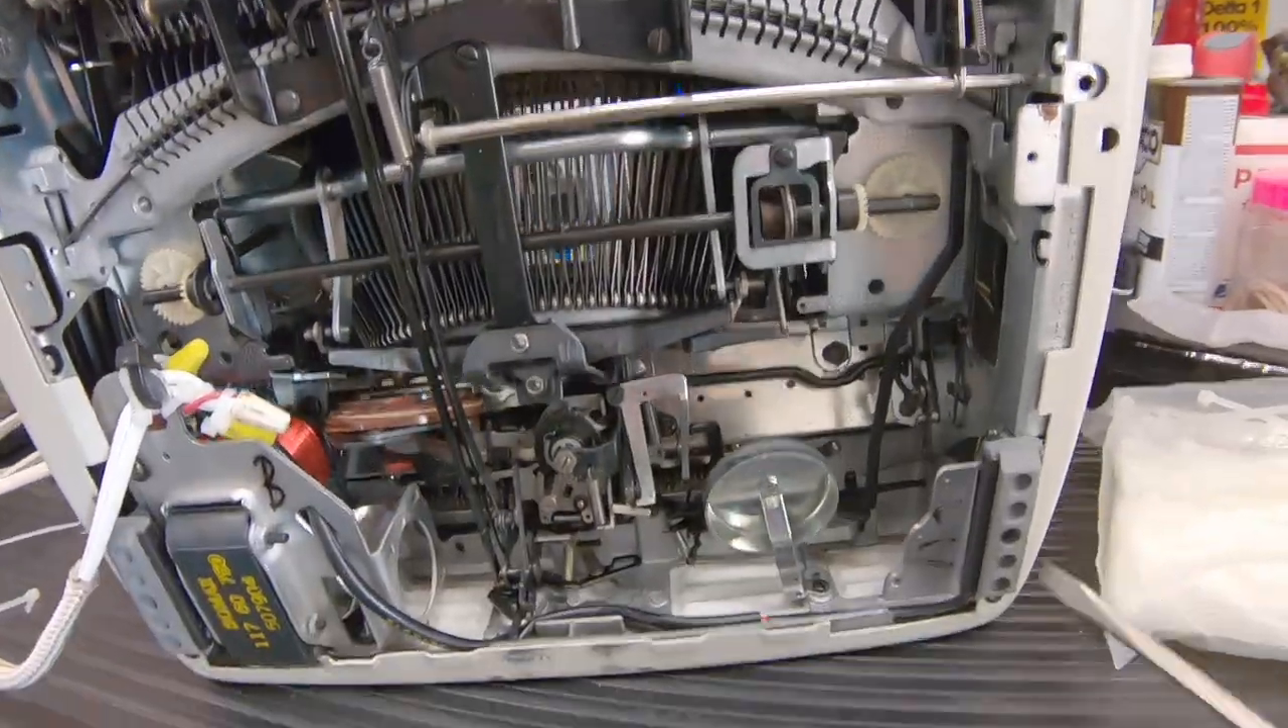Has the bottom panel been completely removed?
Yes.